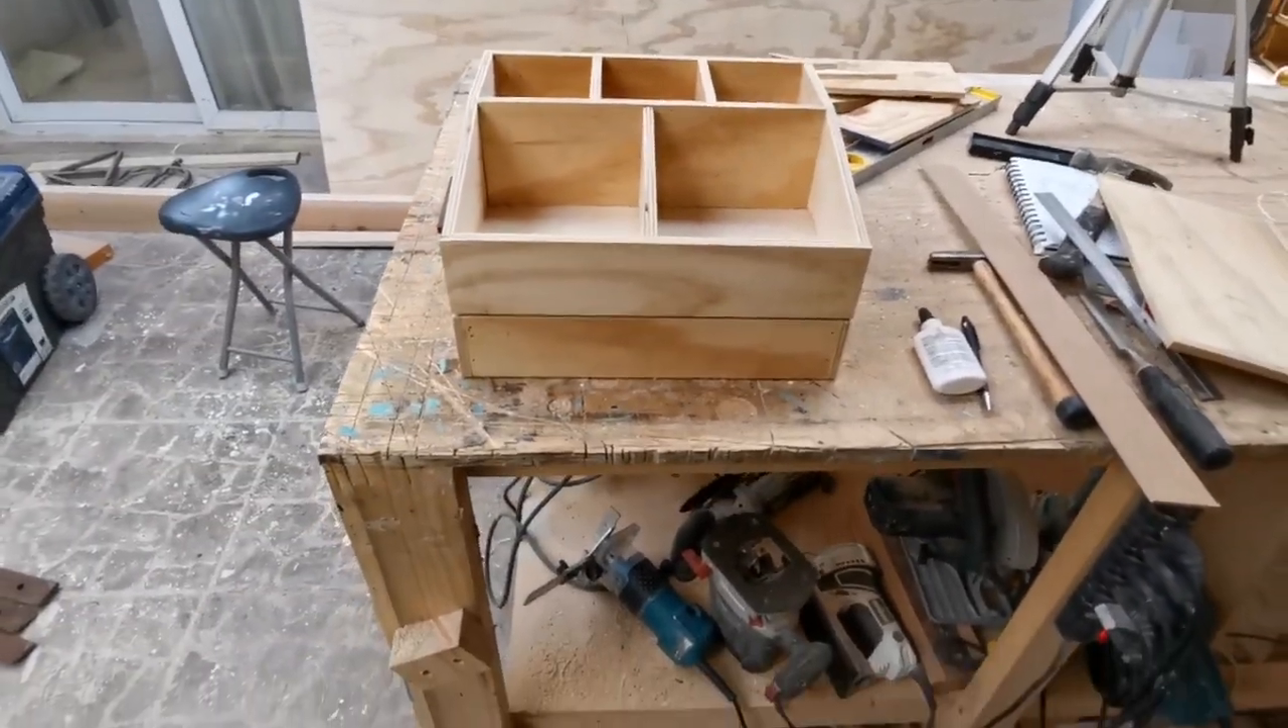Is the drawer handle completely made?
No.